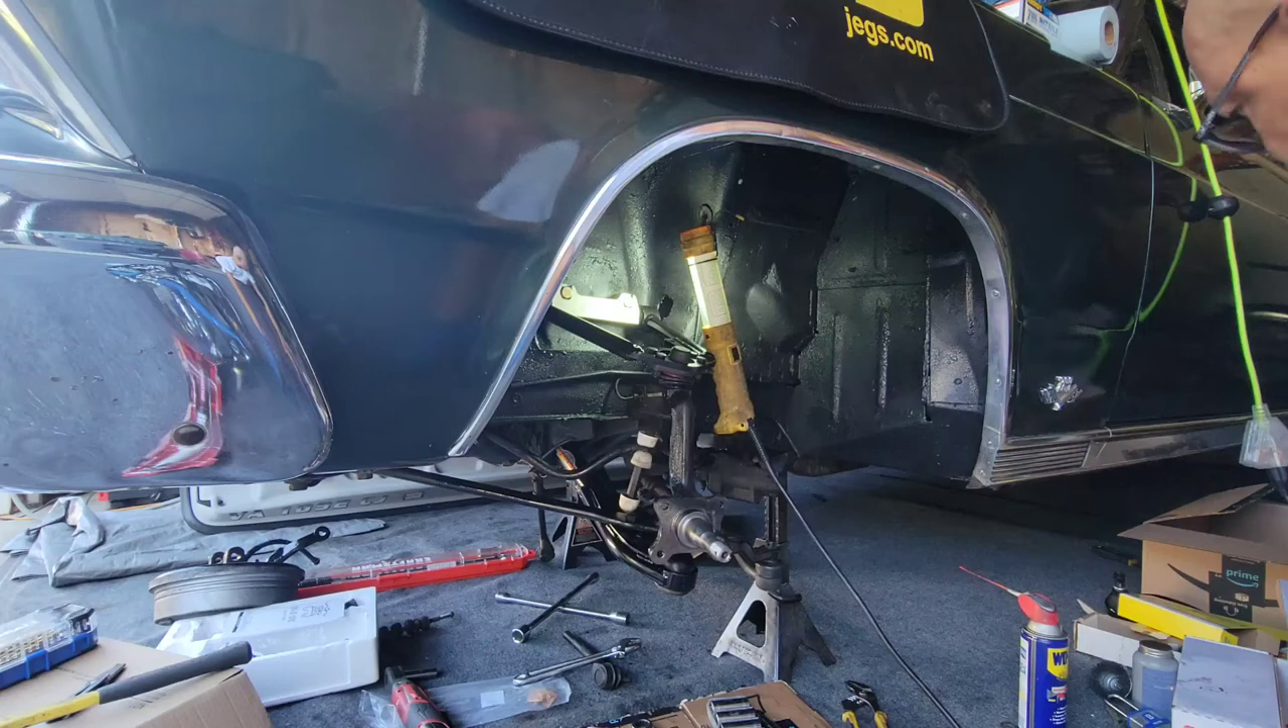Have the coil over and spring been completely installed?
No.